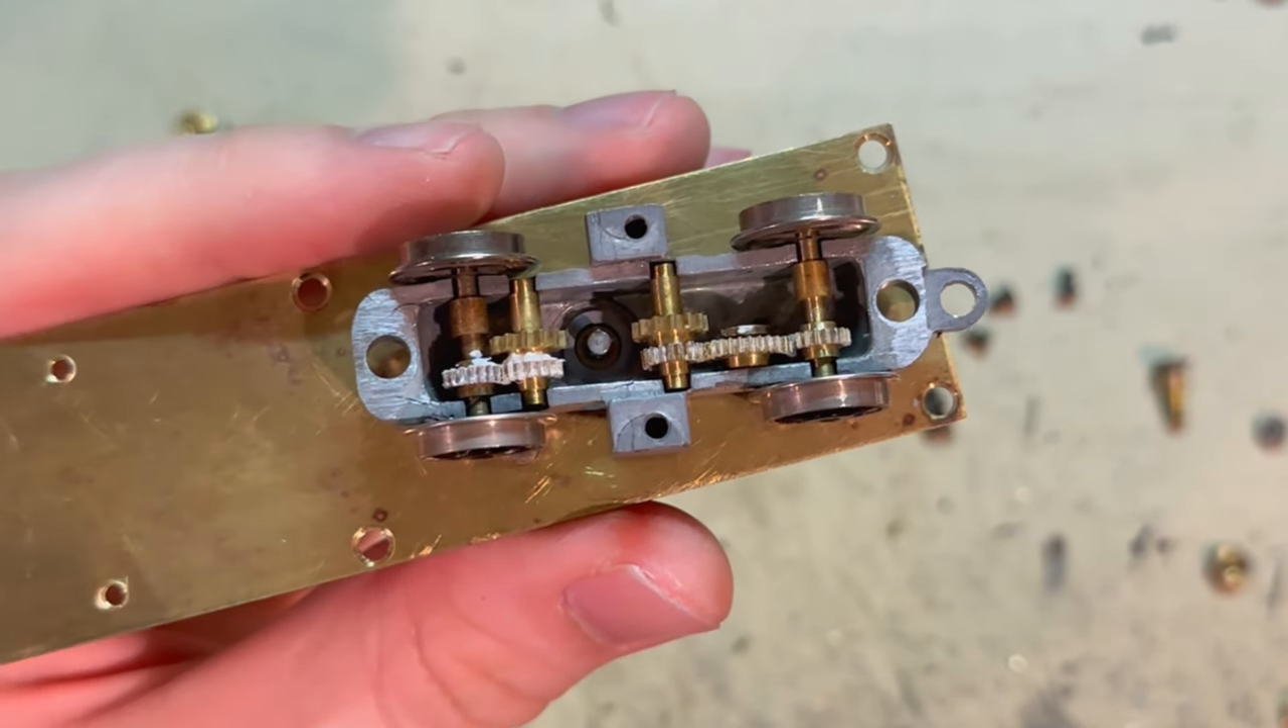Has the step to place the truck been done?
Yes.